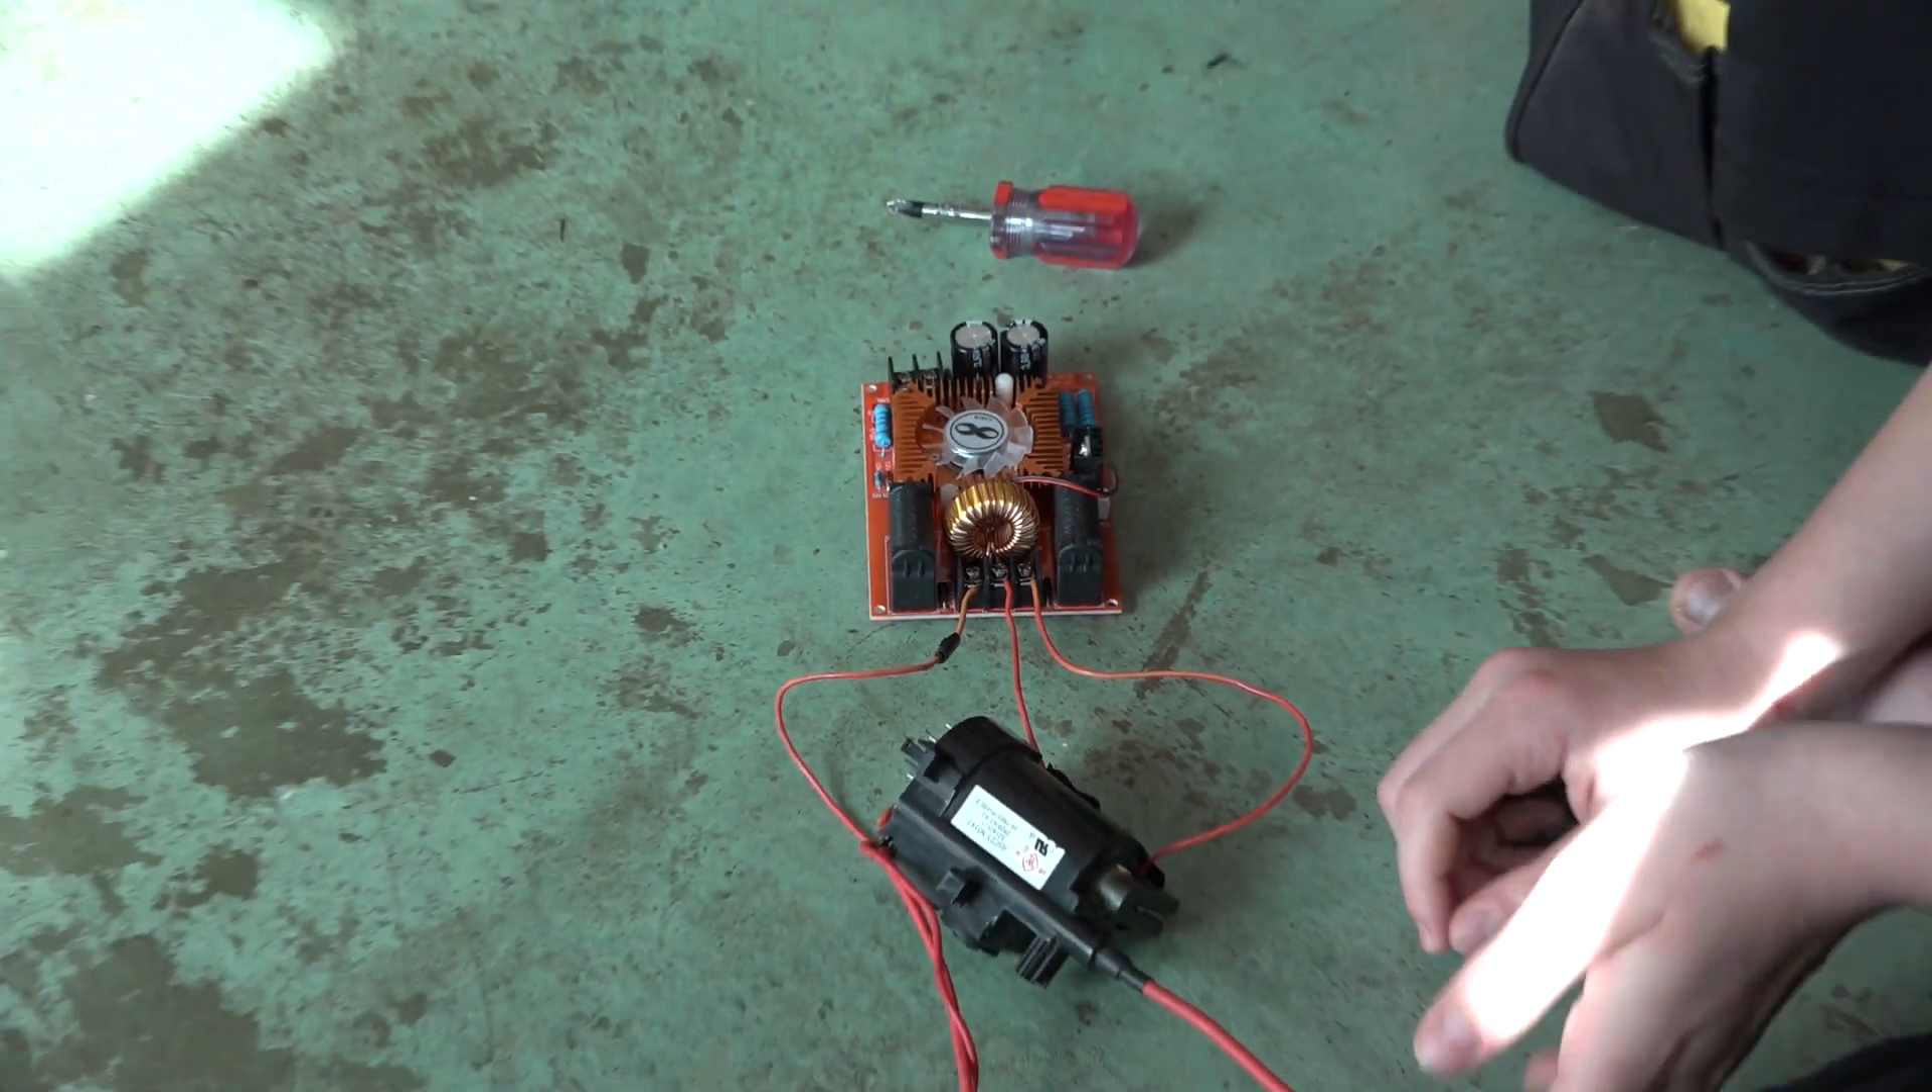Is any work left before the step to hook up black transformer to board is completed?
No.